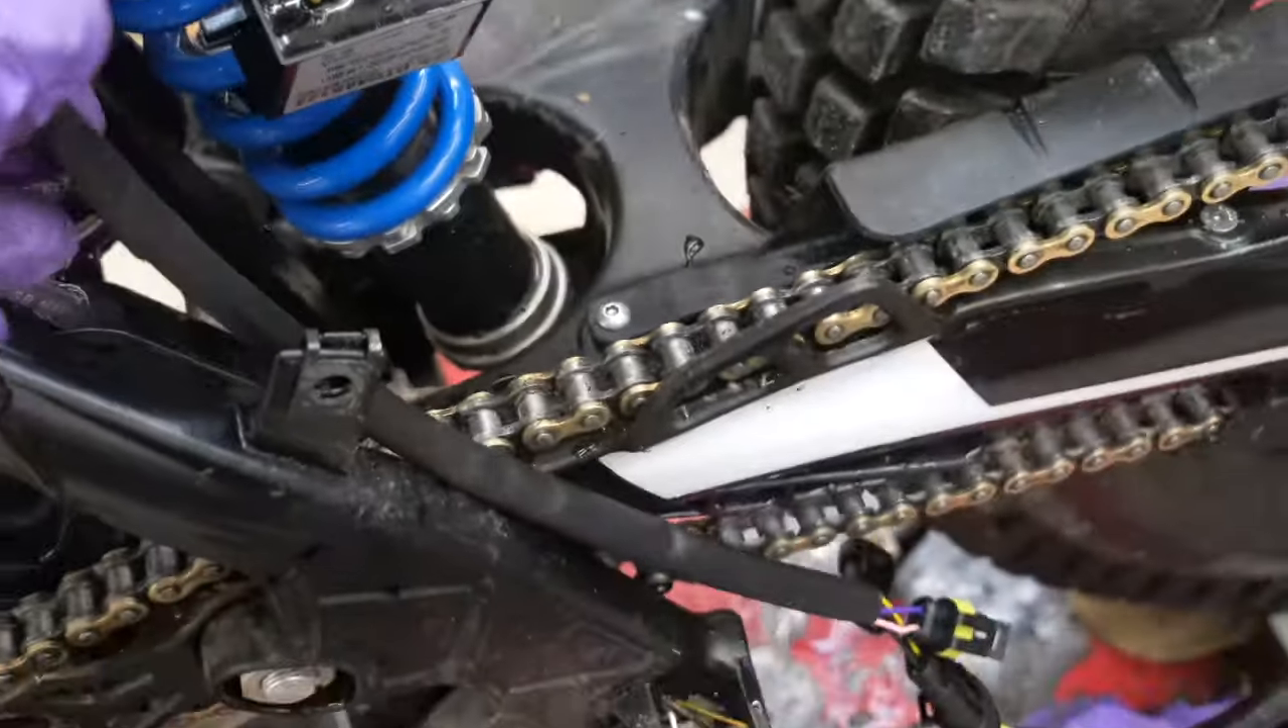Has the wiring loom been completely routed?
No.